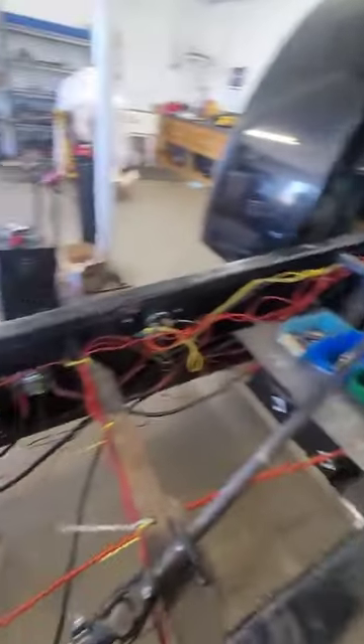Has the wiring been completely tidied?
No.